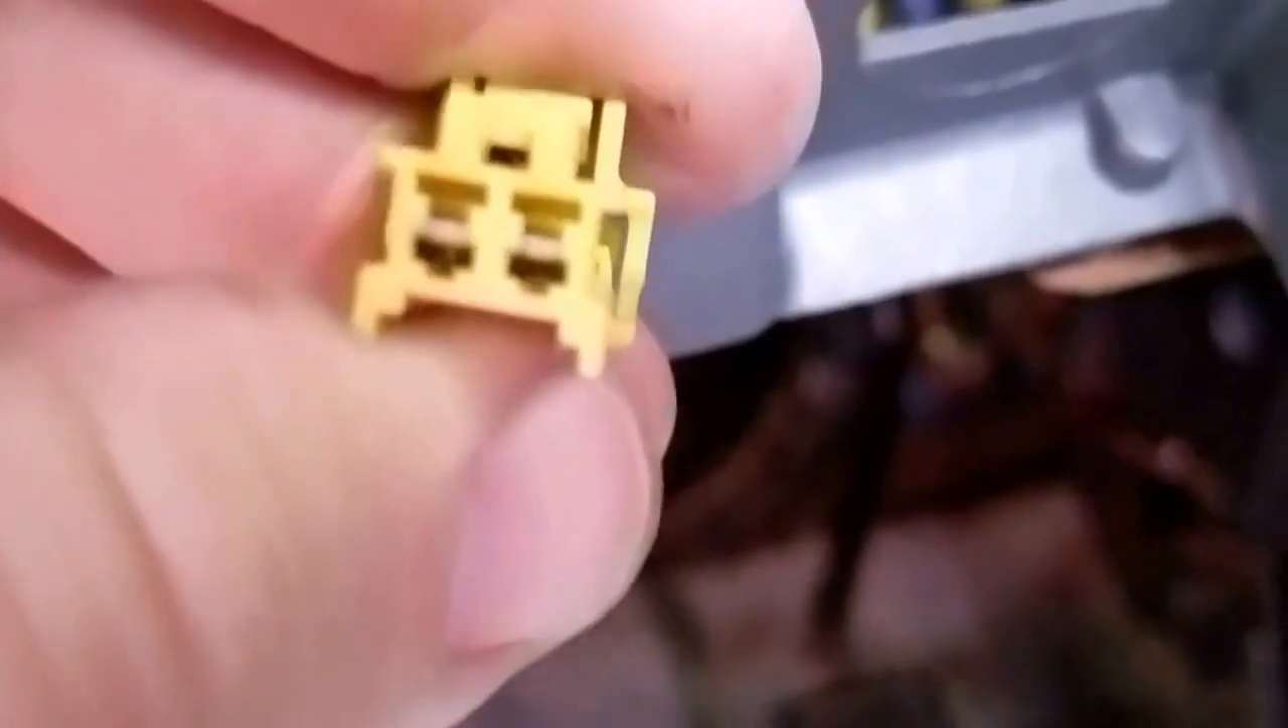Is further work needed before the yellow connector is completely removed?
No.